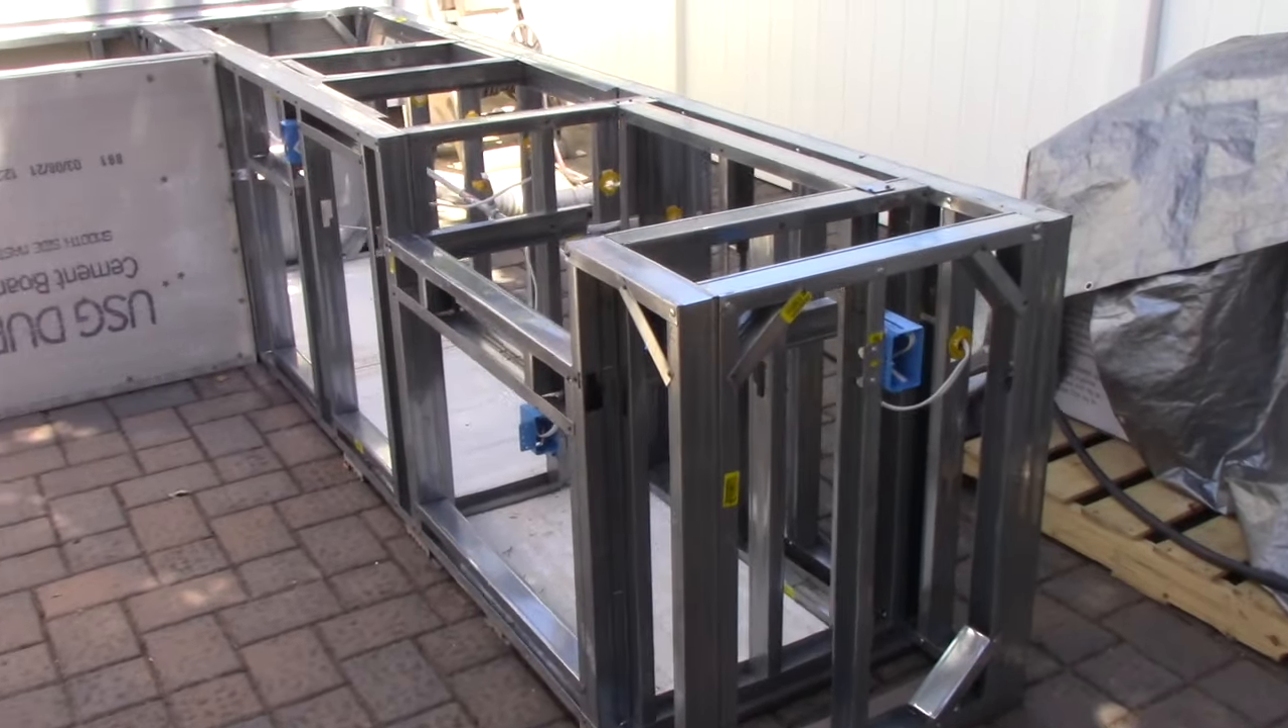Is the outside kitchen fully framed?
Yes.